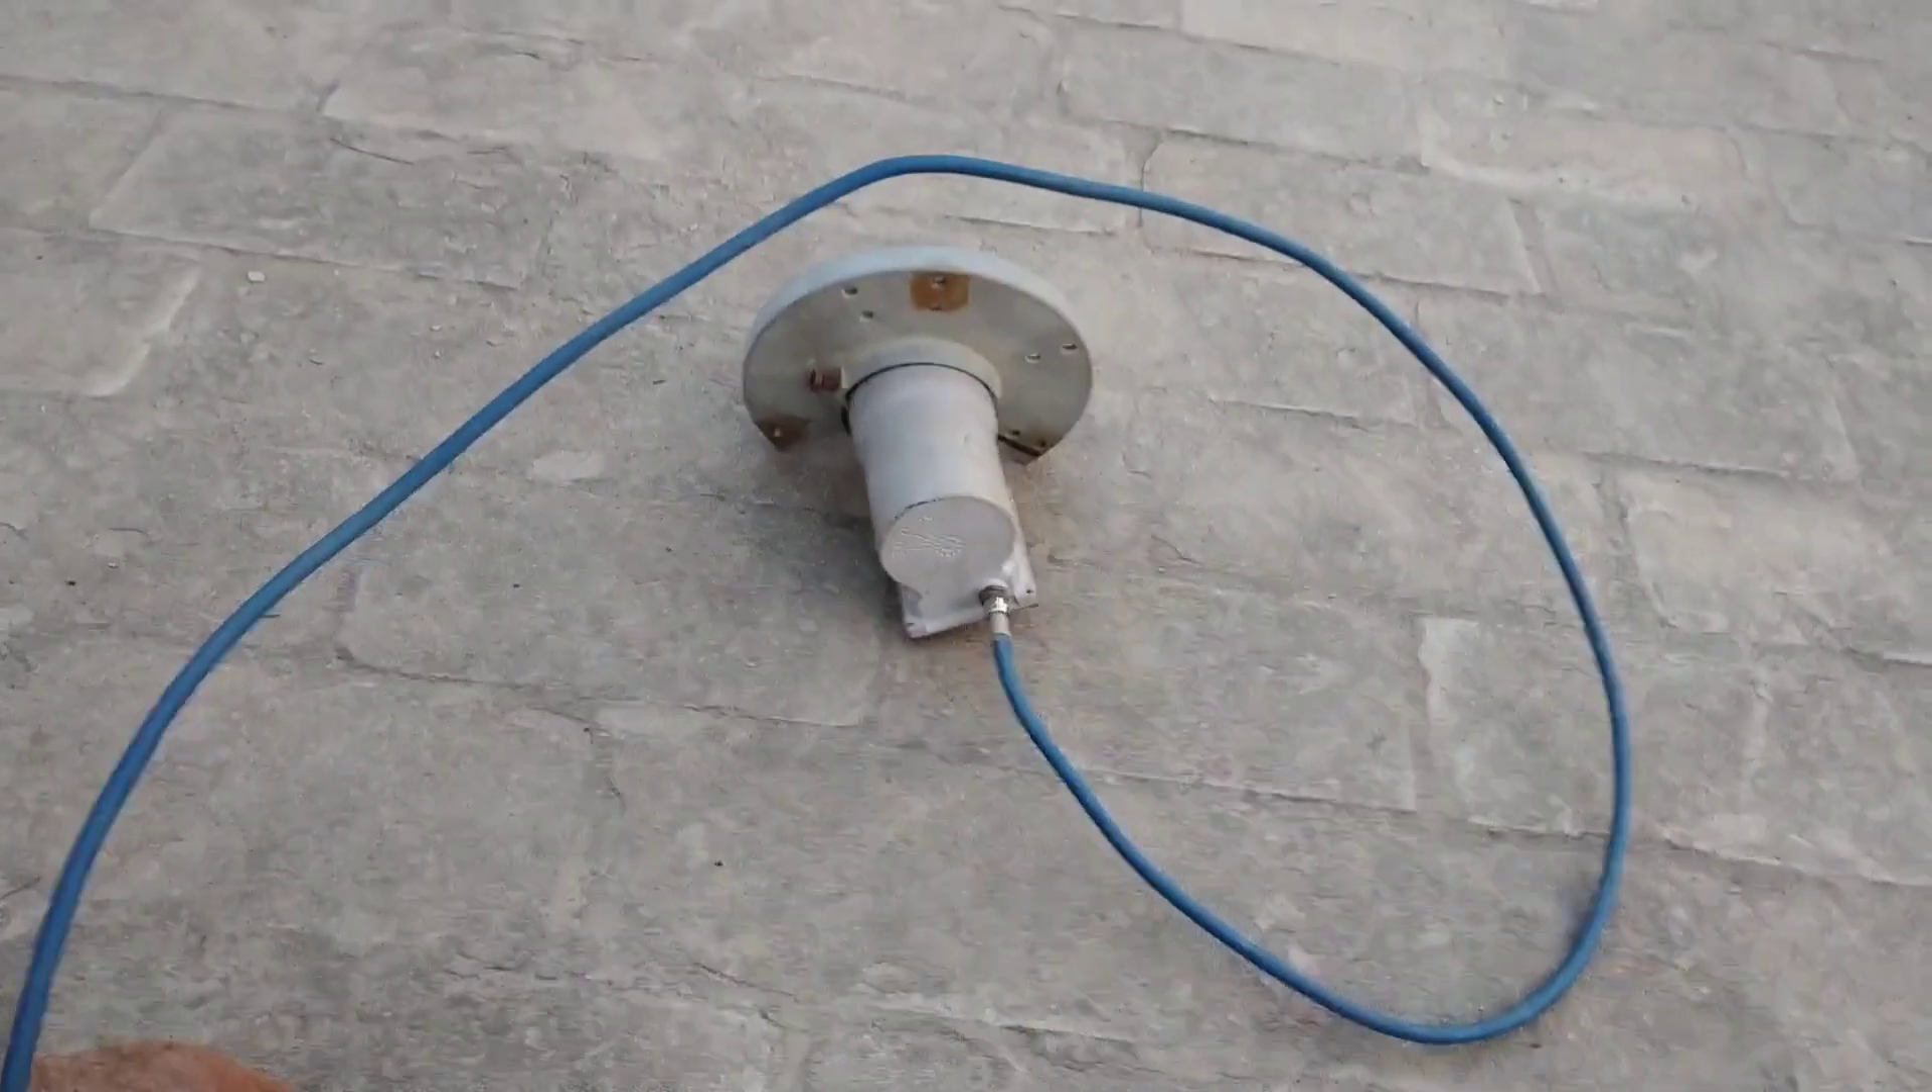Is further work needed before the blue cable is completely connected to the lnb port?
No.